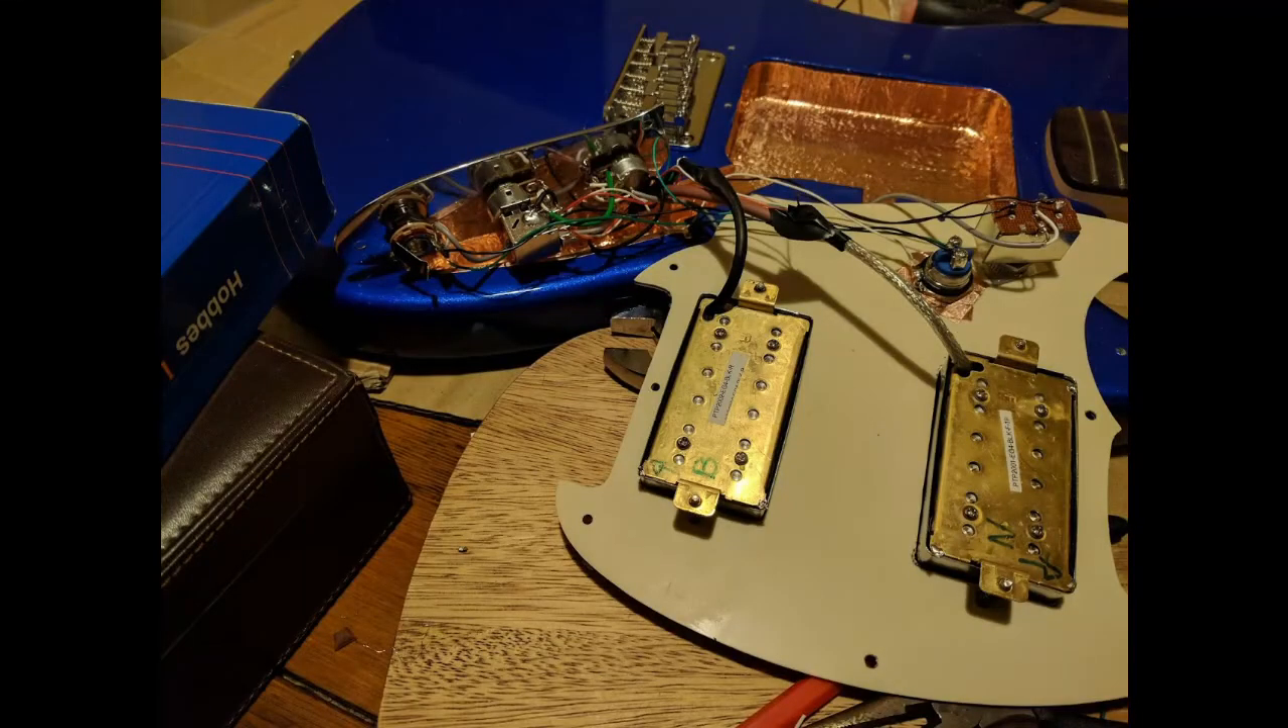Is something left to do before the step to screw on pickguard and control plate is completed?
Yes.